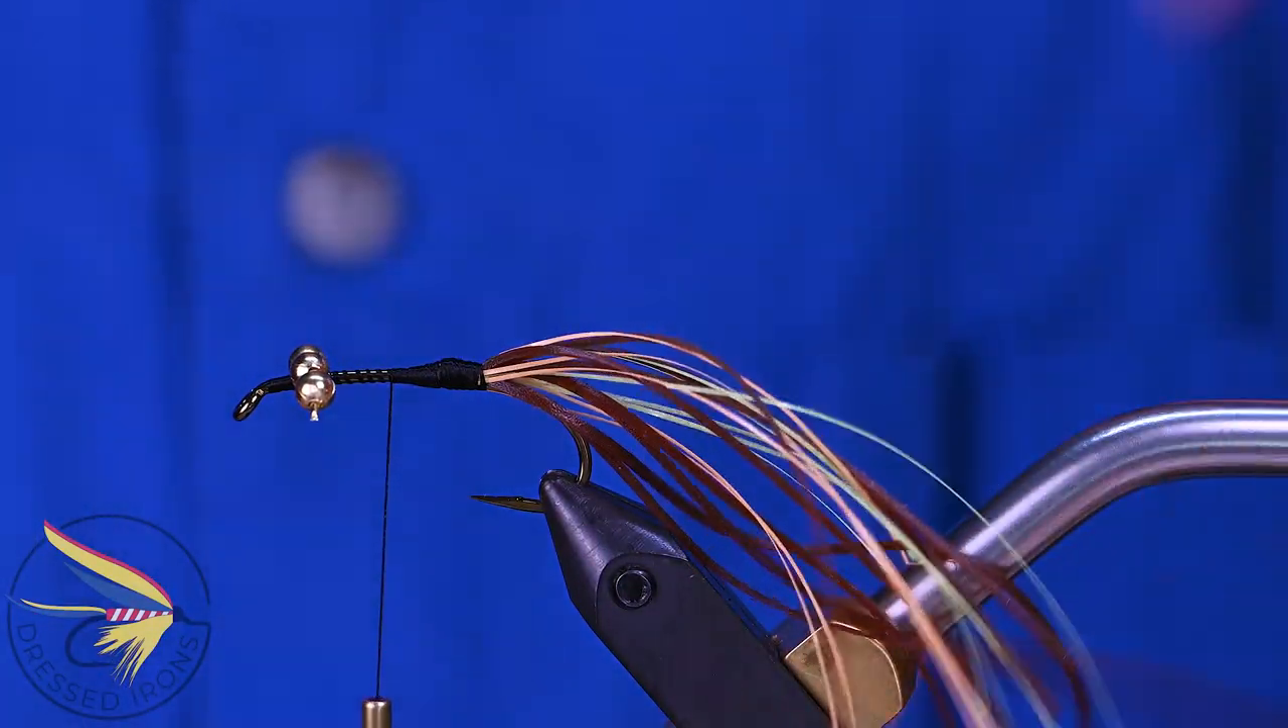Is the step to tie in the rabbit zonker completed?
No.